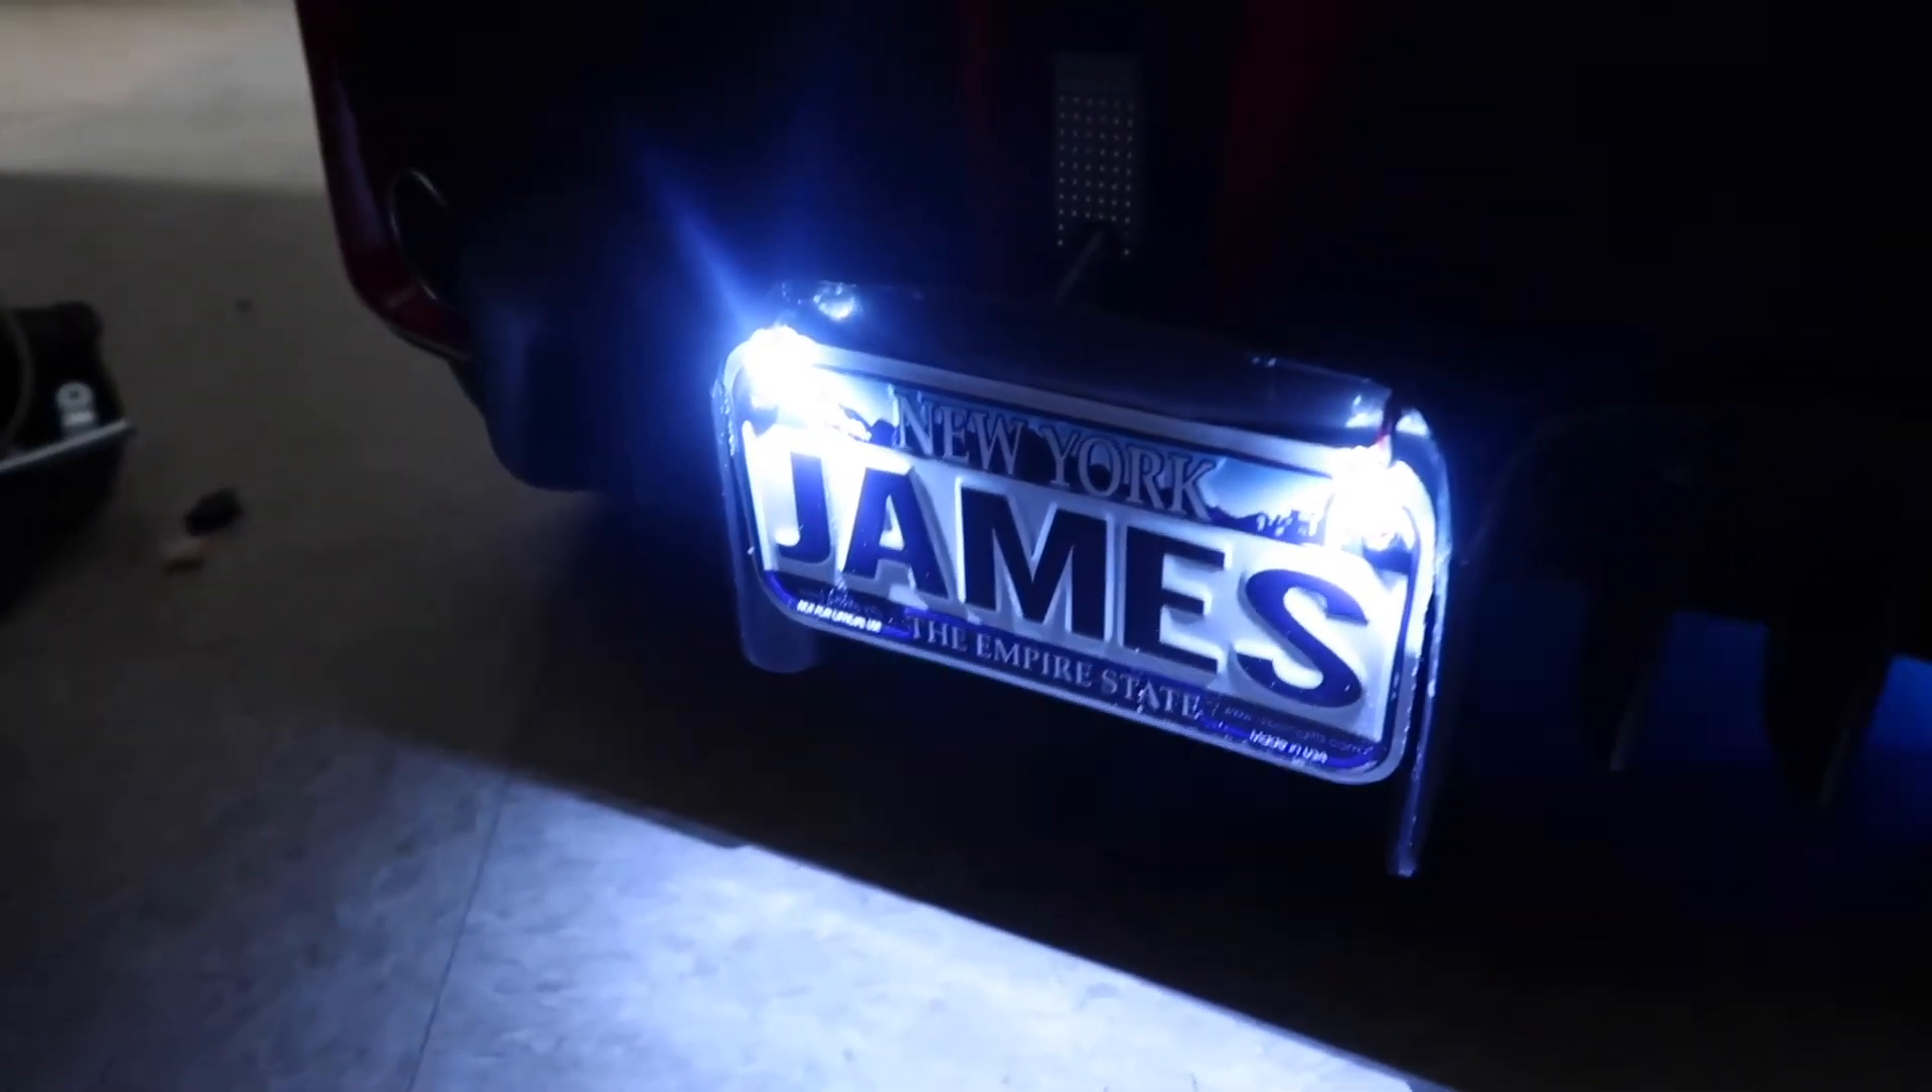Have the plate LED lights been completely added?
Yes.